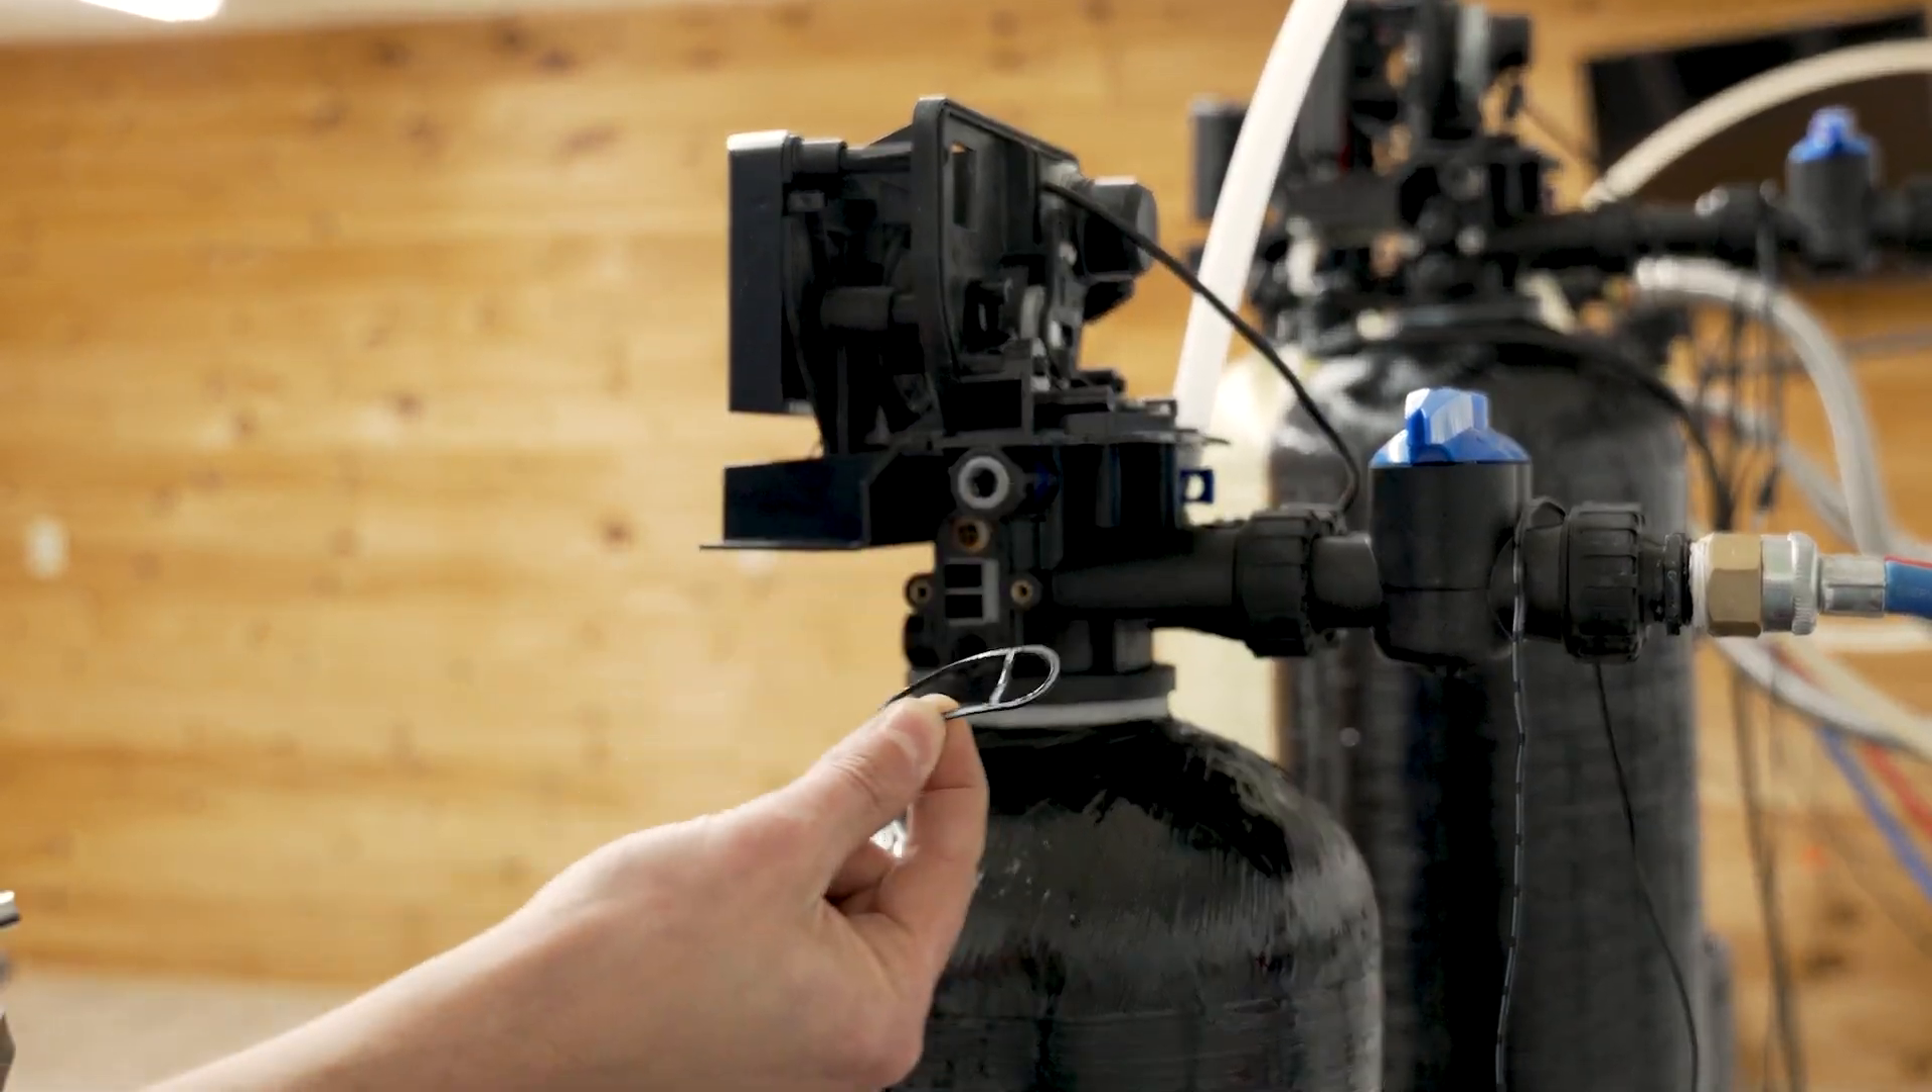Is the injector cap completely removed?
Yes.